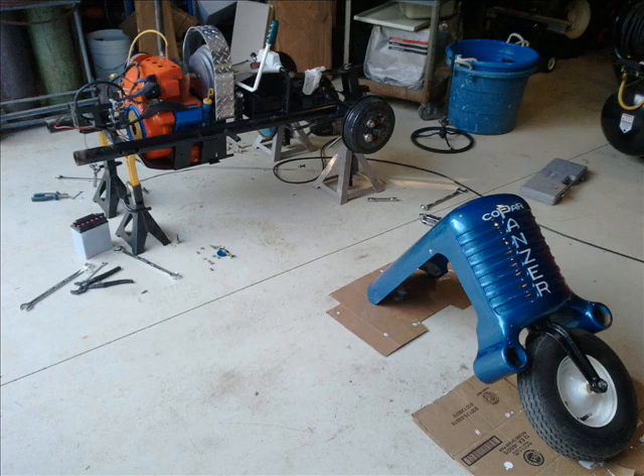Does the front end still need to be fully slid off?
No.